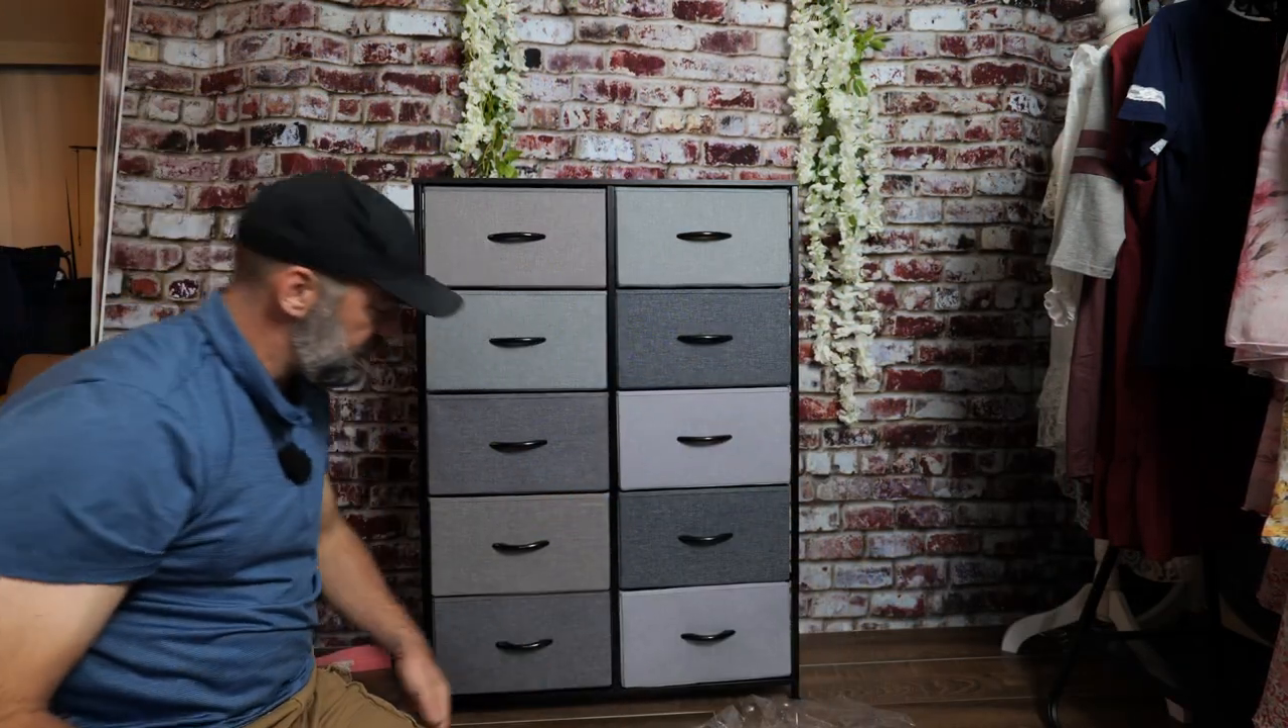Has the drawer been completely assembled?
Yes.